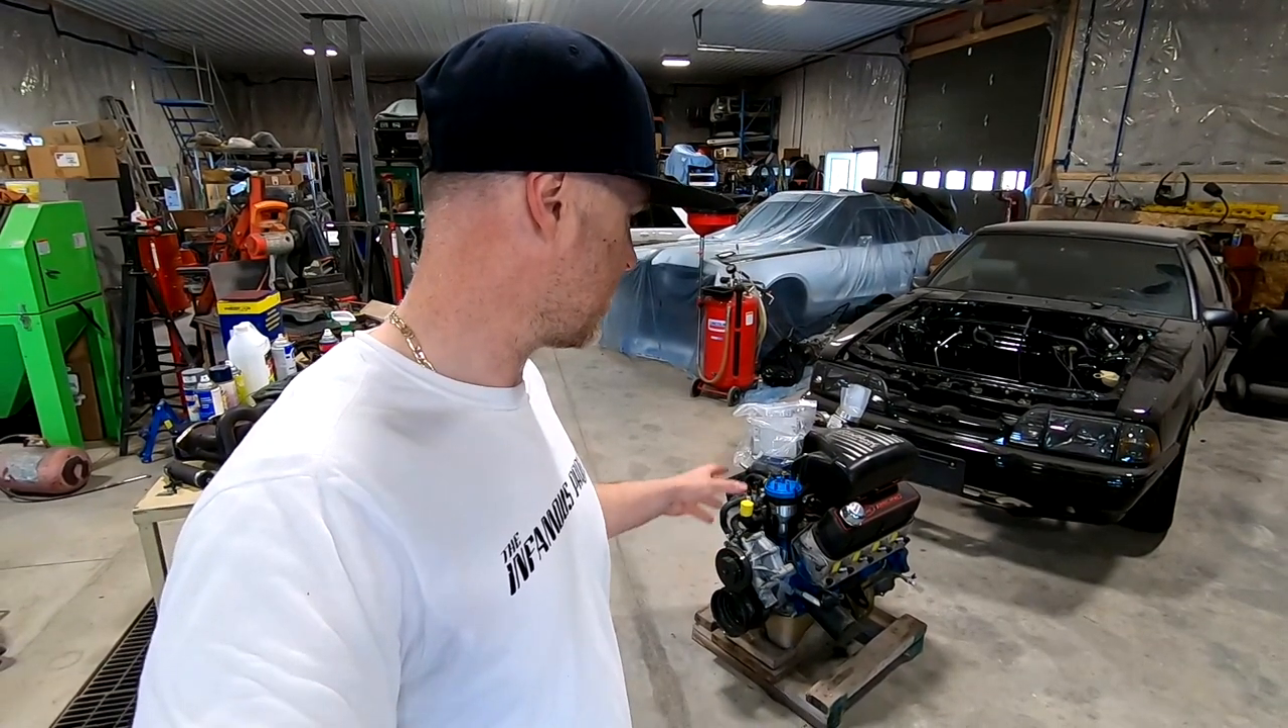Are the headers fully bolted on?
No.